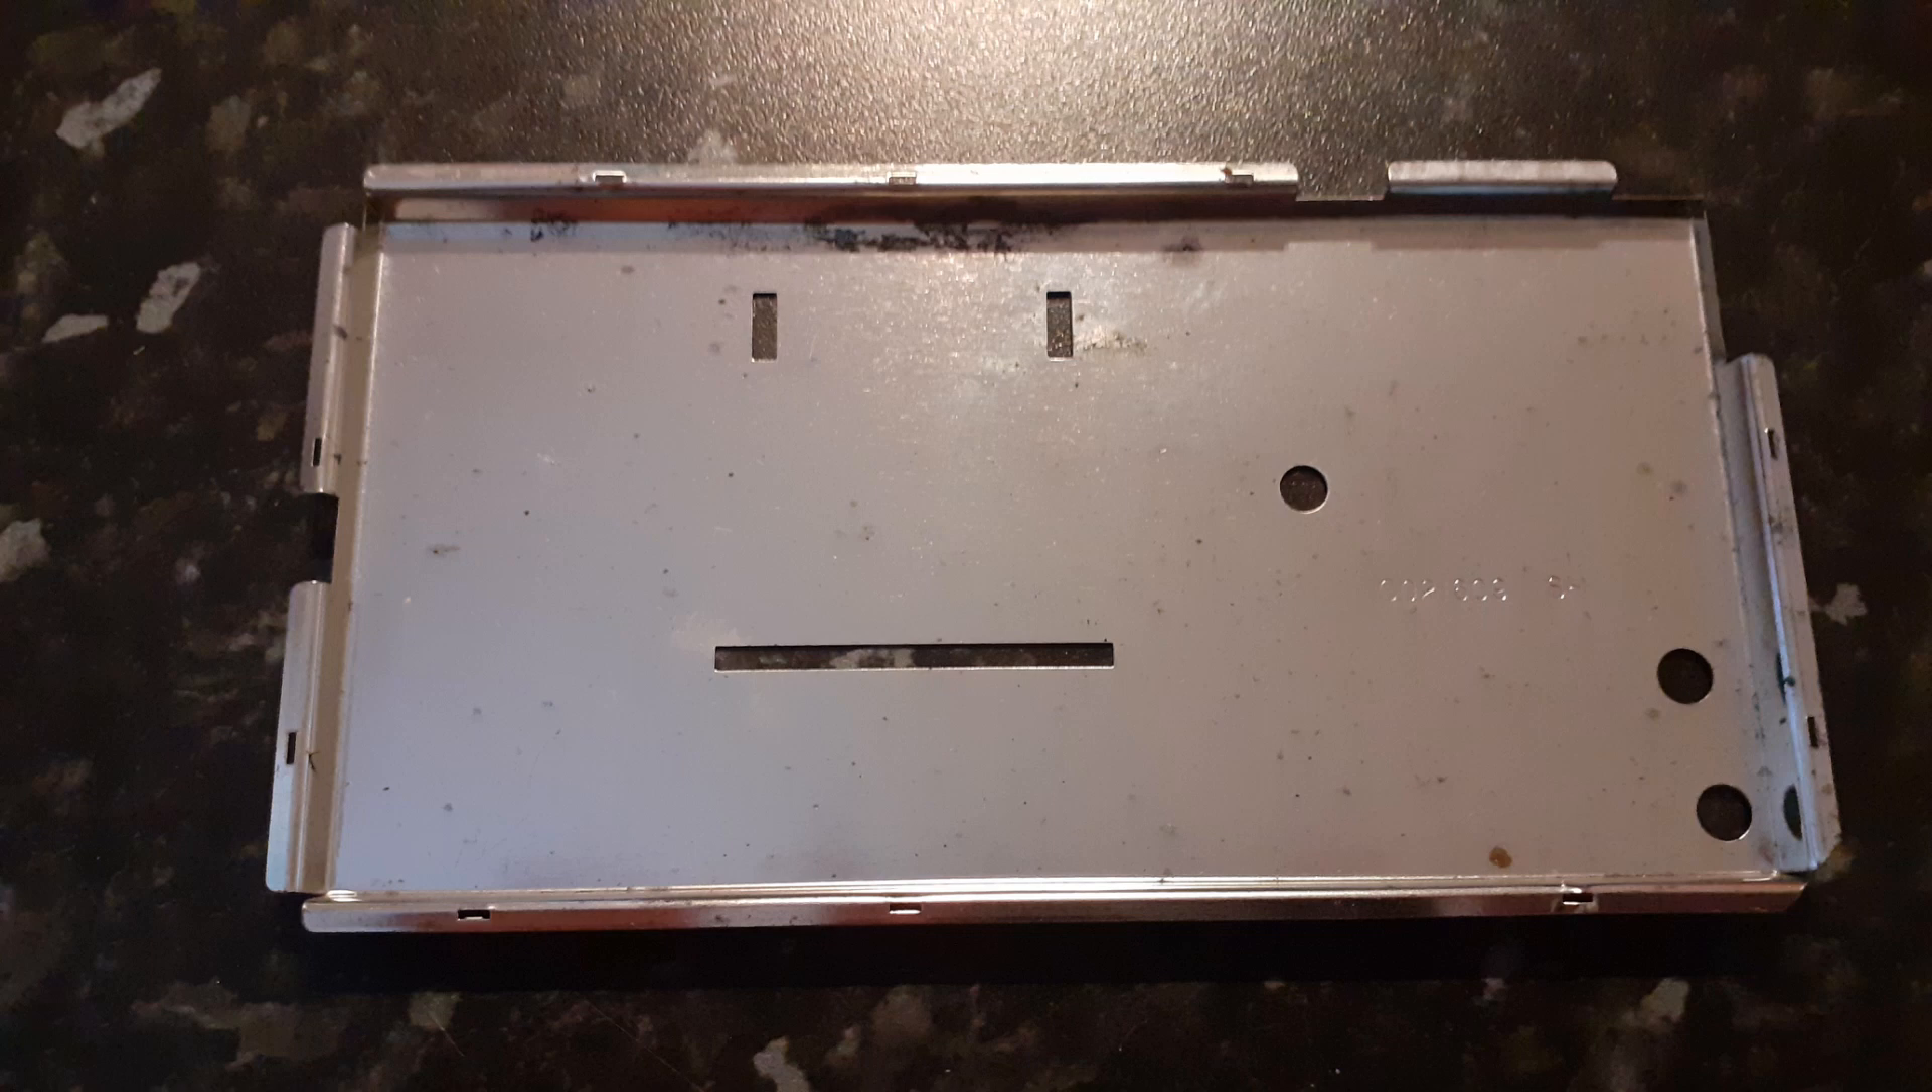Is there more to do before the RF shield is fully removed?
No.